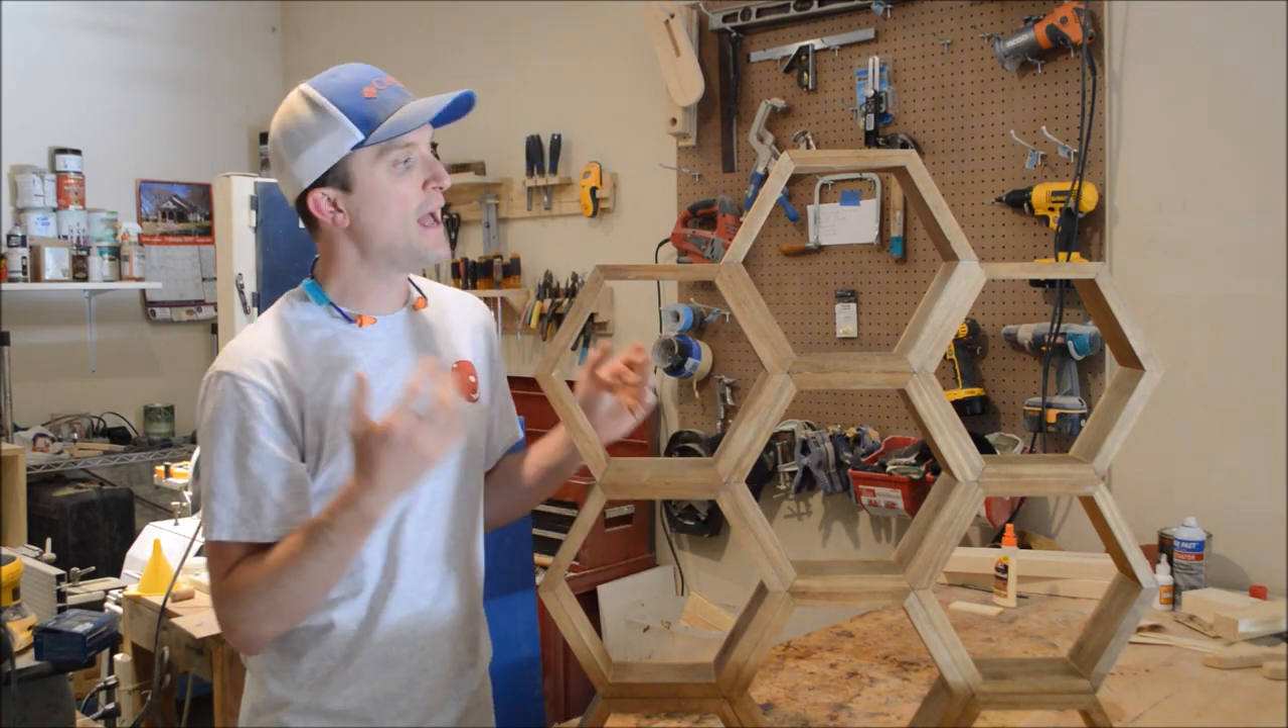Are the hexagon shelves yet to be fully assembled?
No.